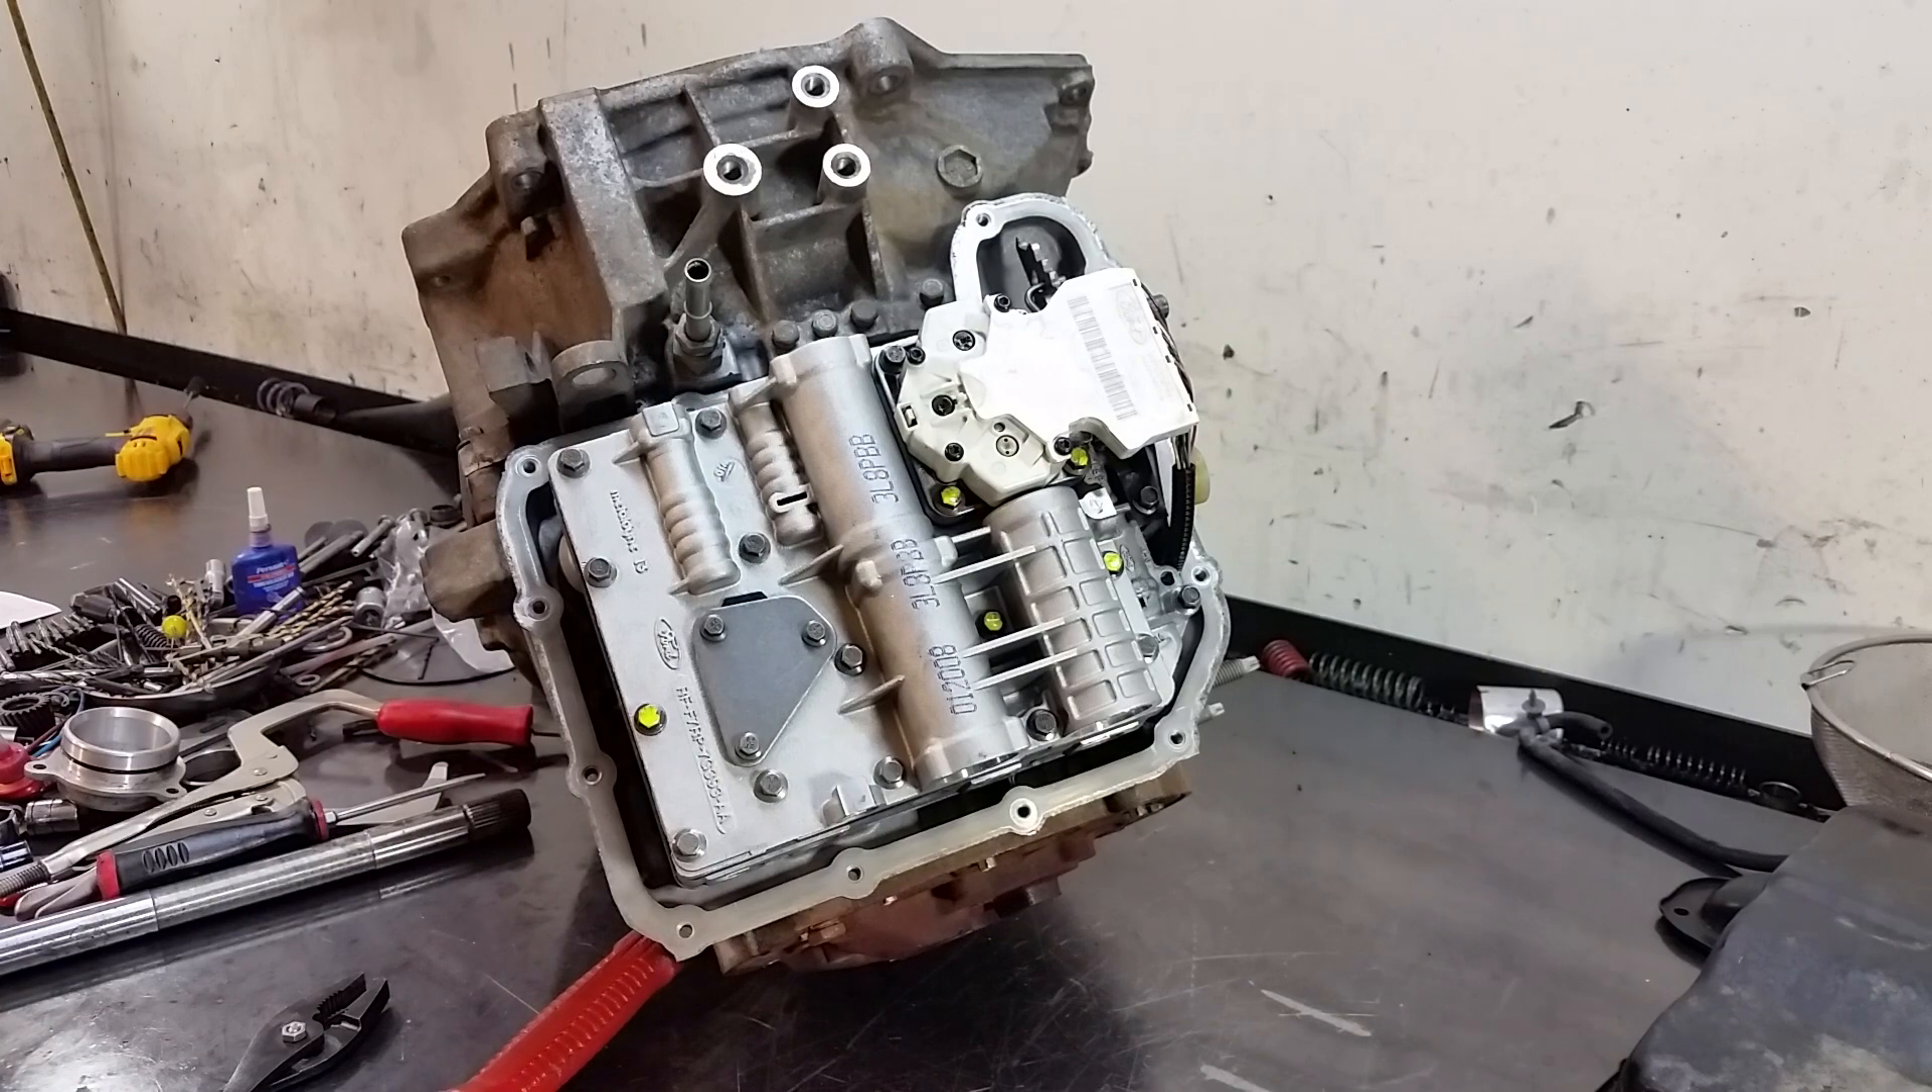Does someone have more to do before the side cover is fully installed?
Yes.